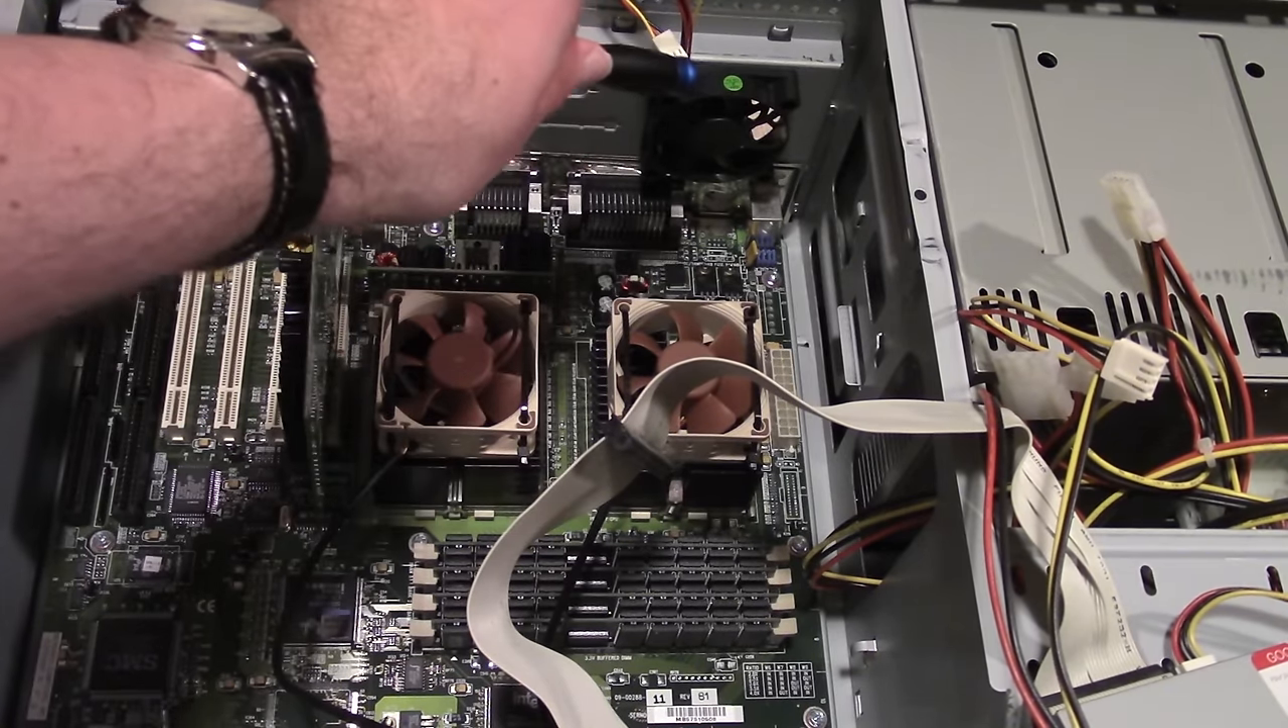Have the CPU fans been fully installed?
Yes.